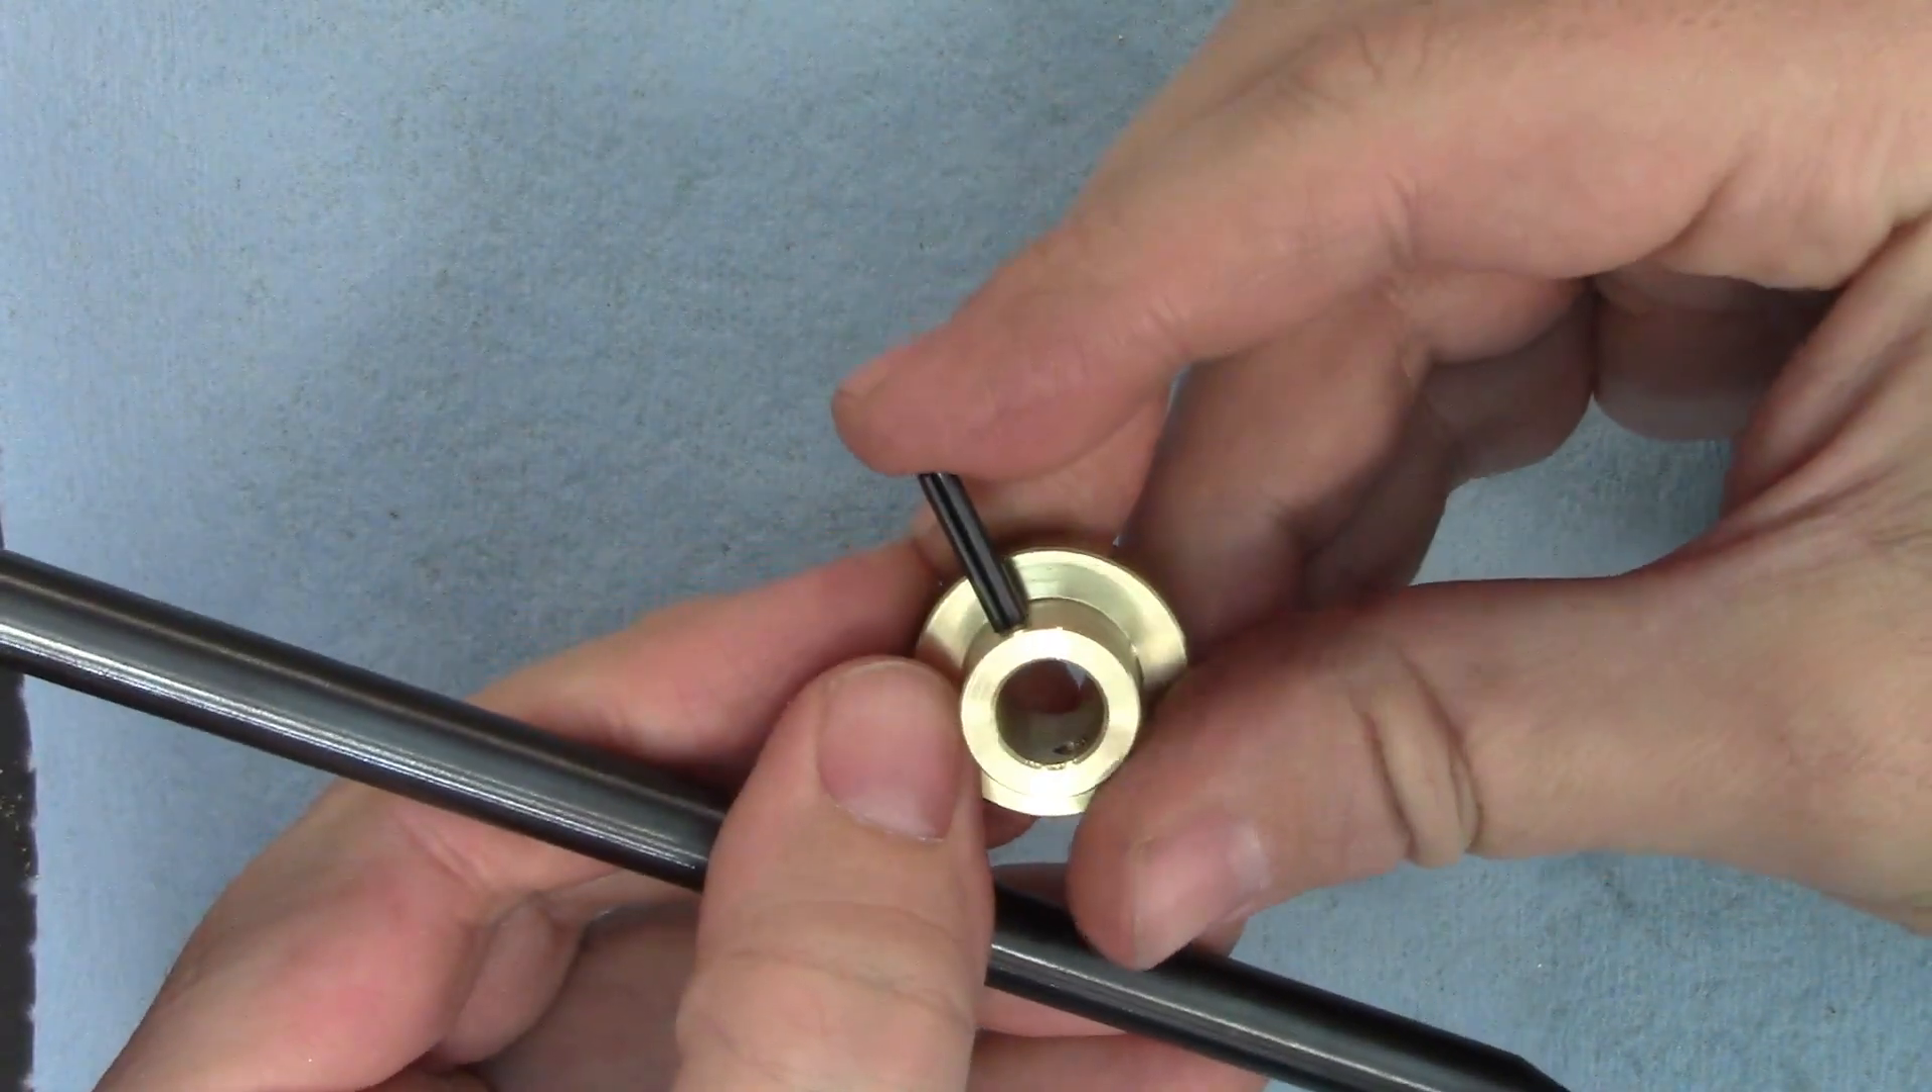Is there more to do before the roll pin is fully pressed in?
Yes.